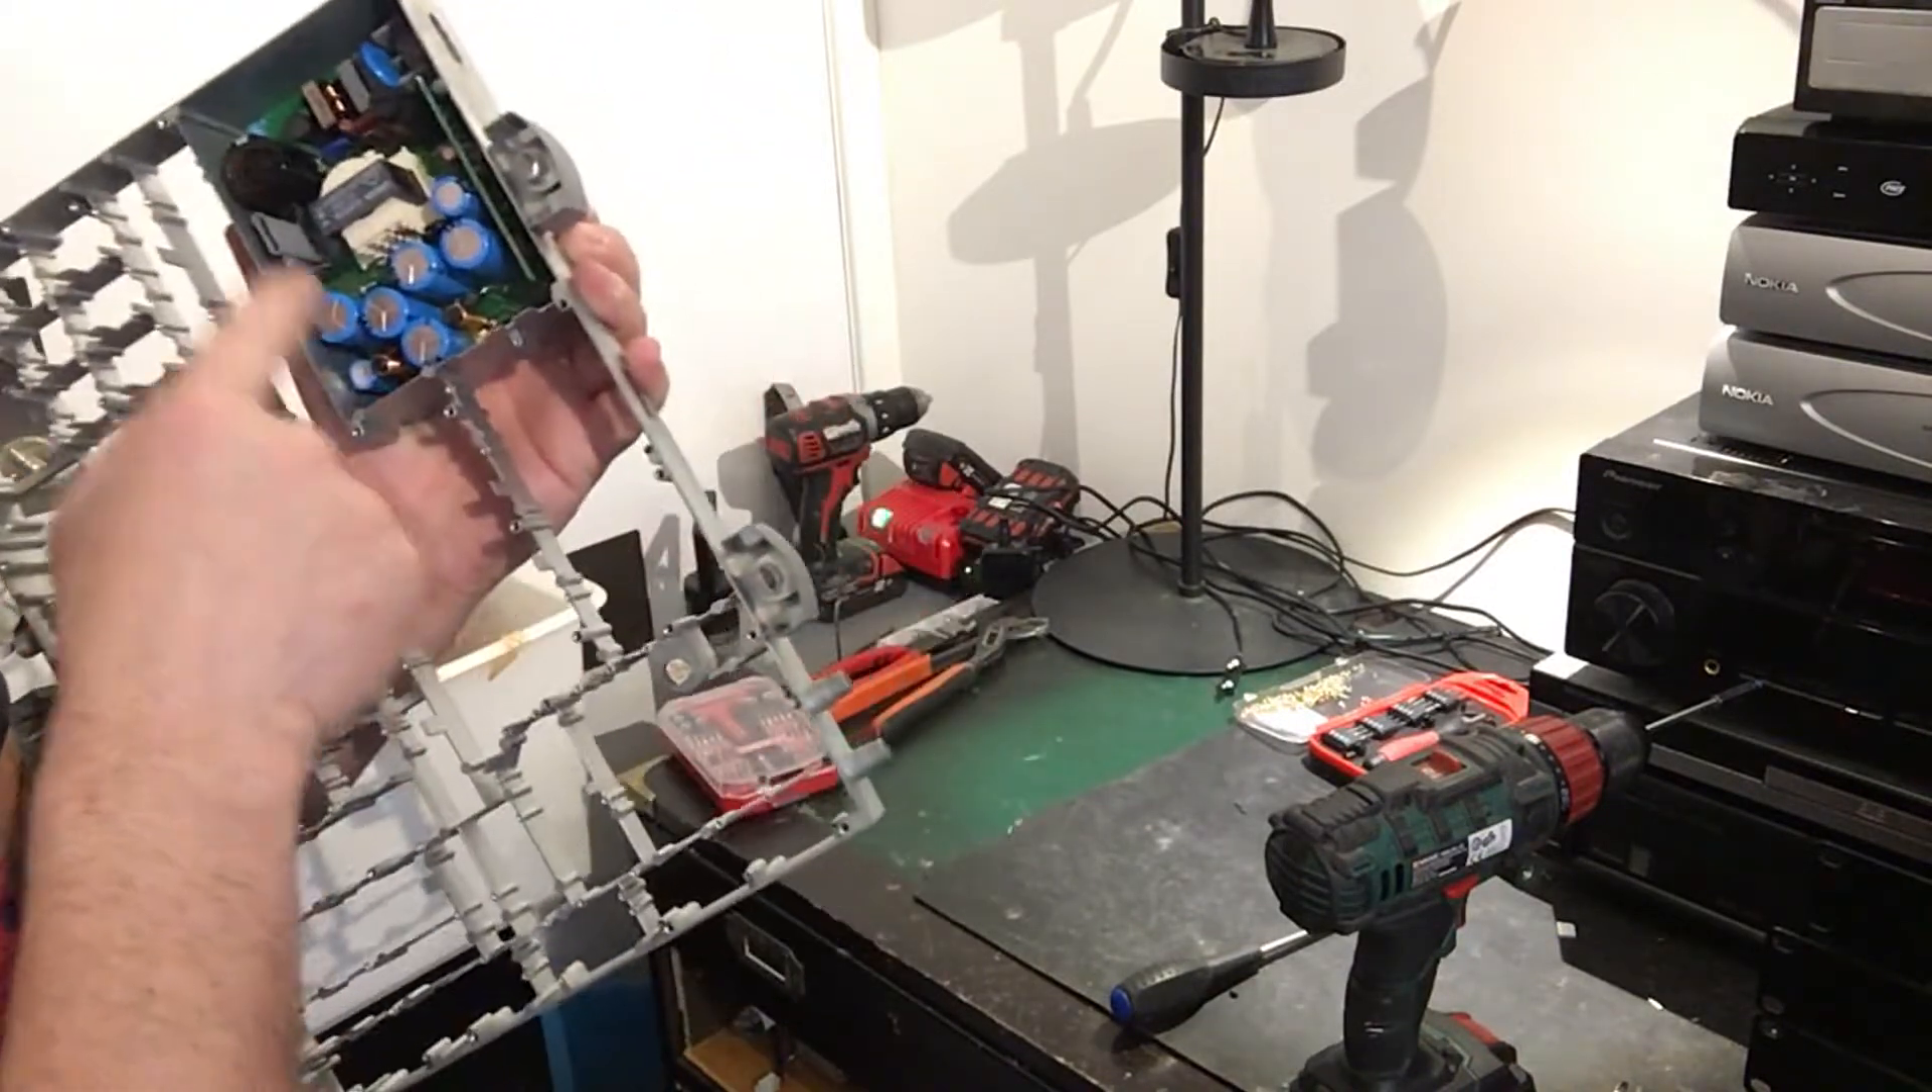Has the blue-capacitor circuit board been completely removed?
No.